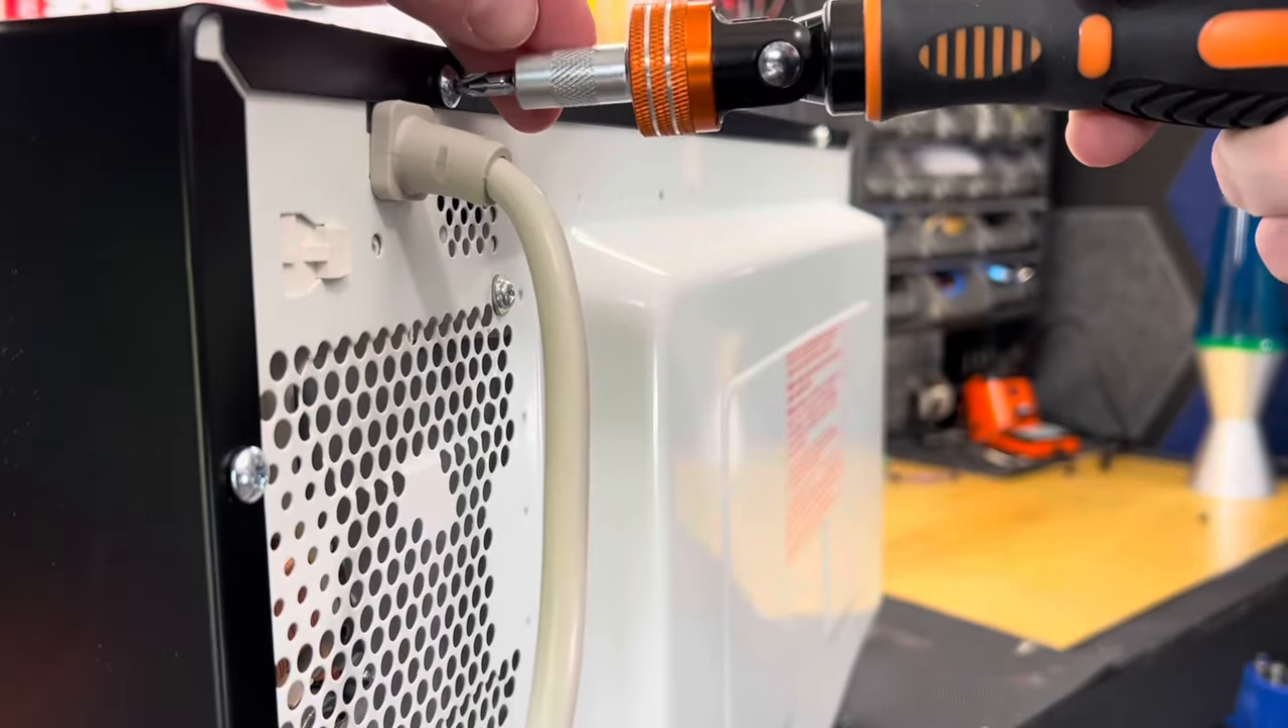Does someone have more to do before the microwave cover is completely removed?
Yes.